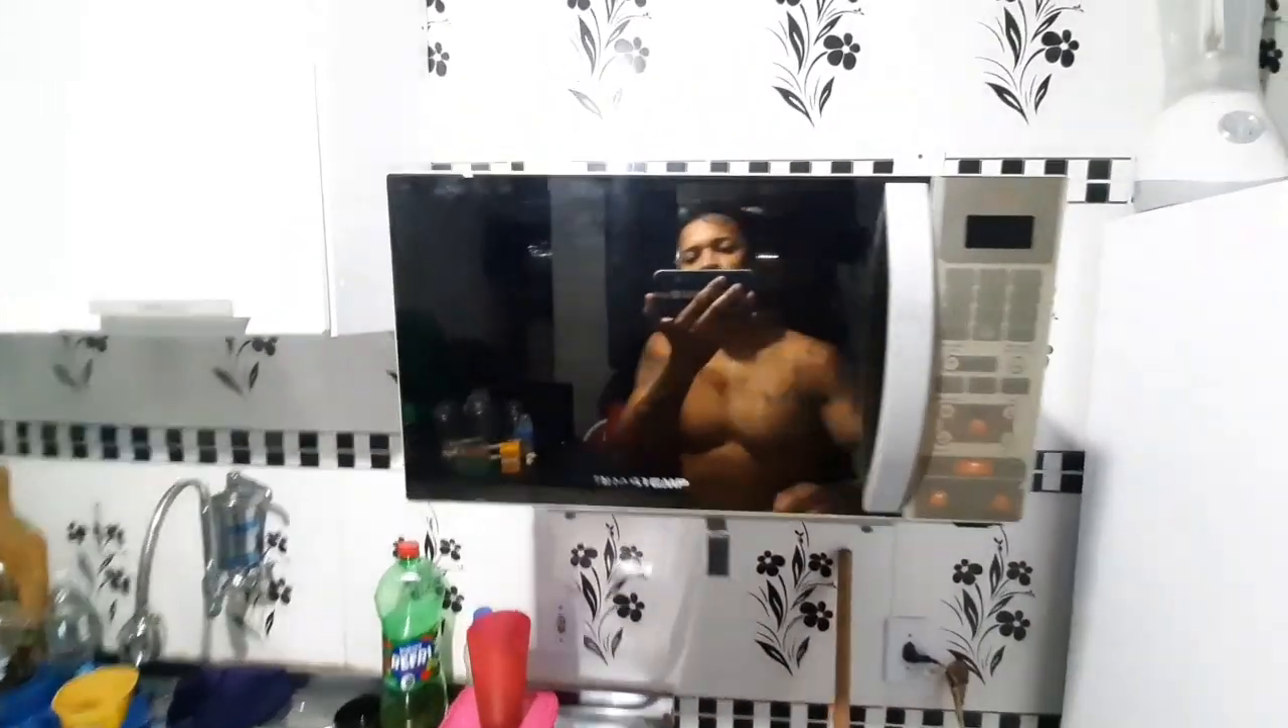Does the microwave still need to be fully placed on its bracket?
No.